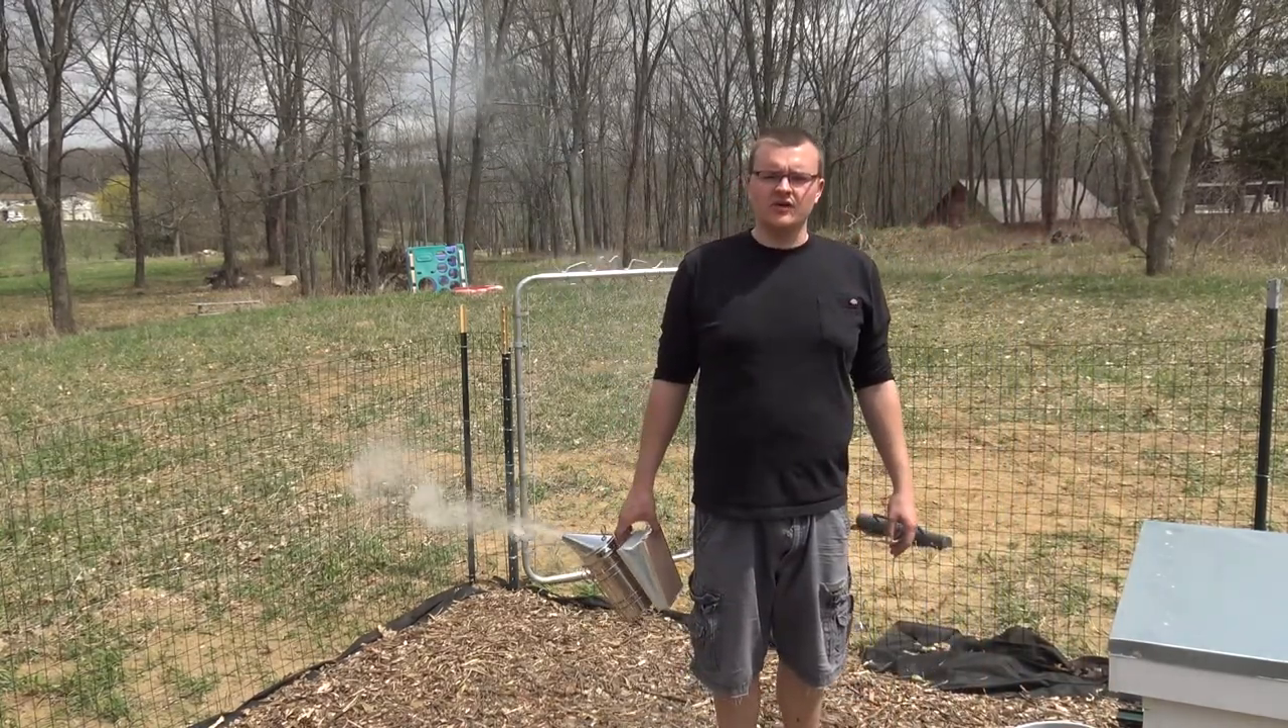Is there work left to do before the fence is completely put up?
No.